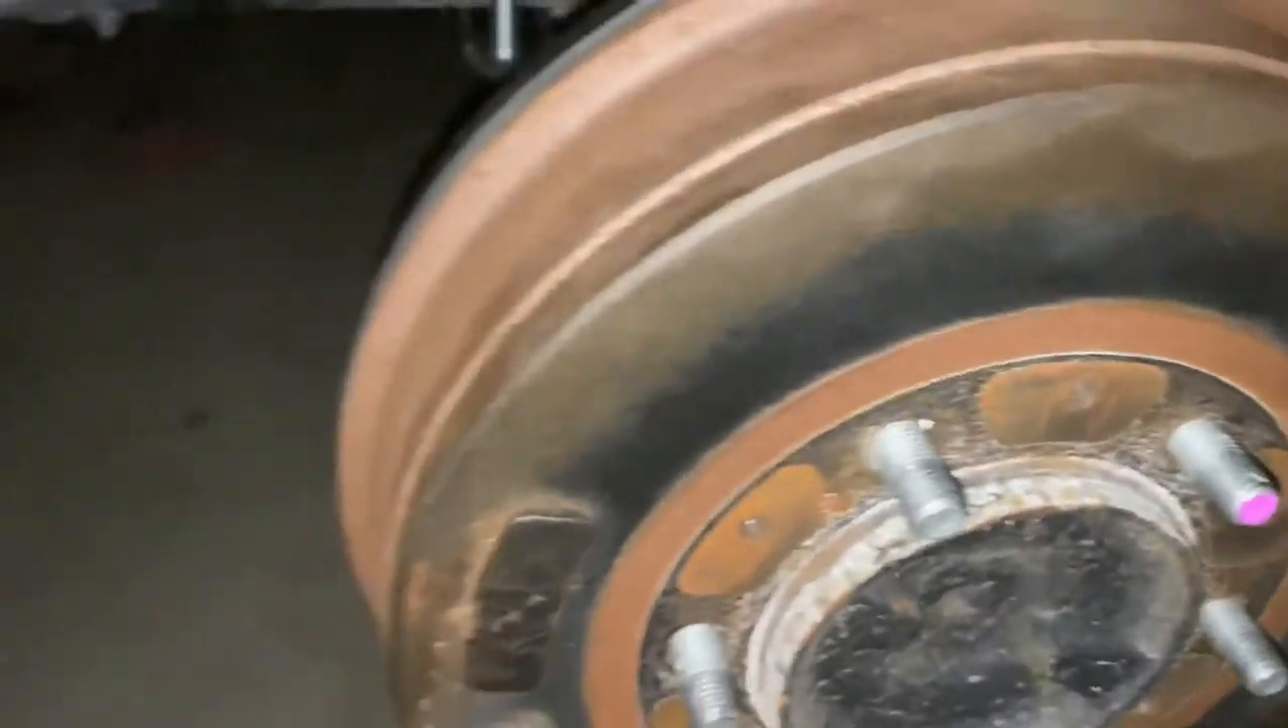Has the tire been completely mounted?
No.